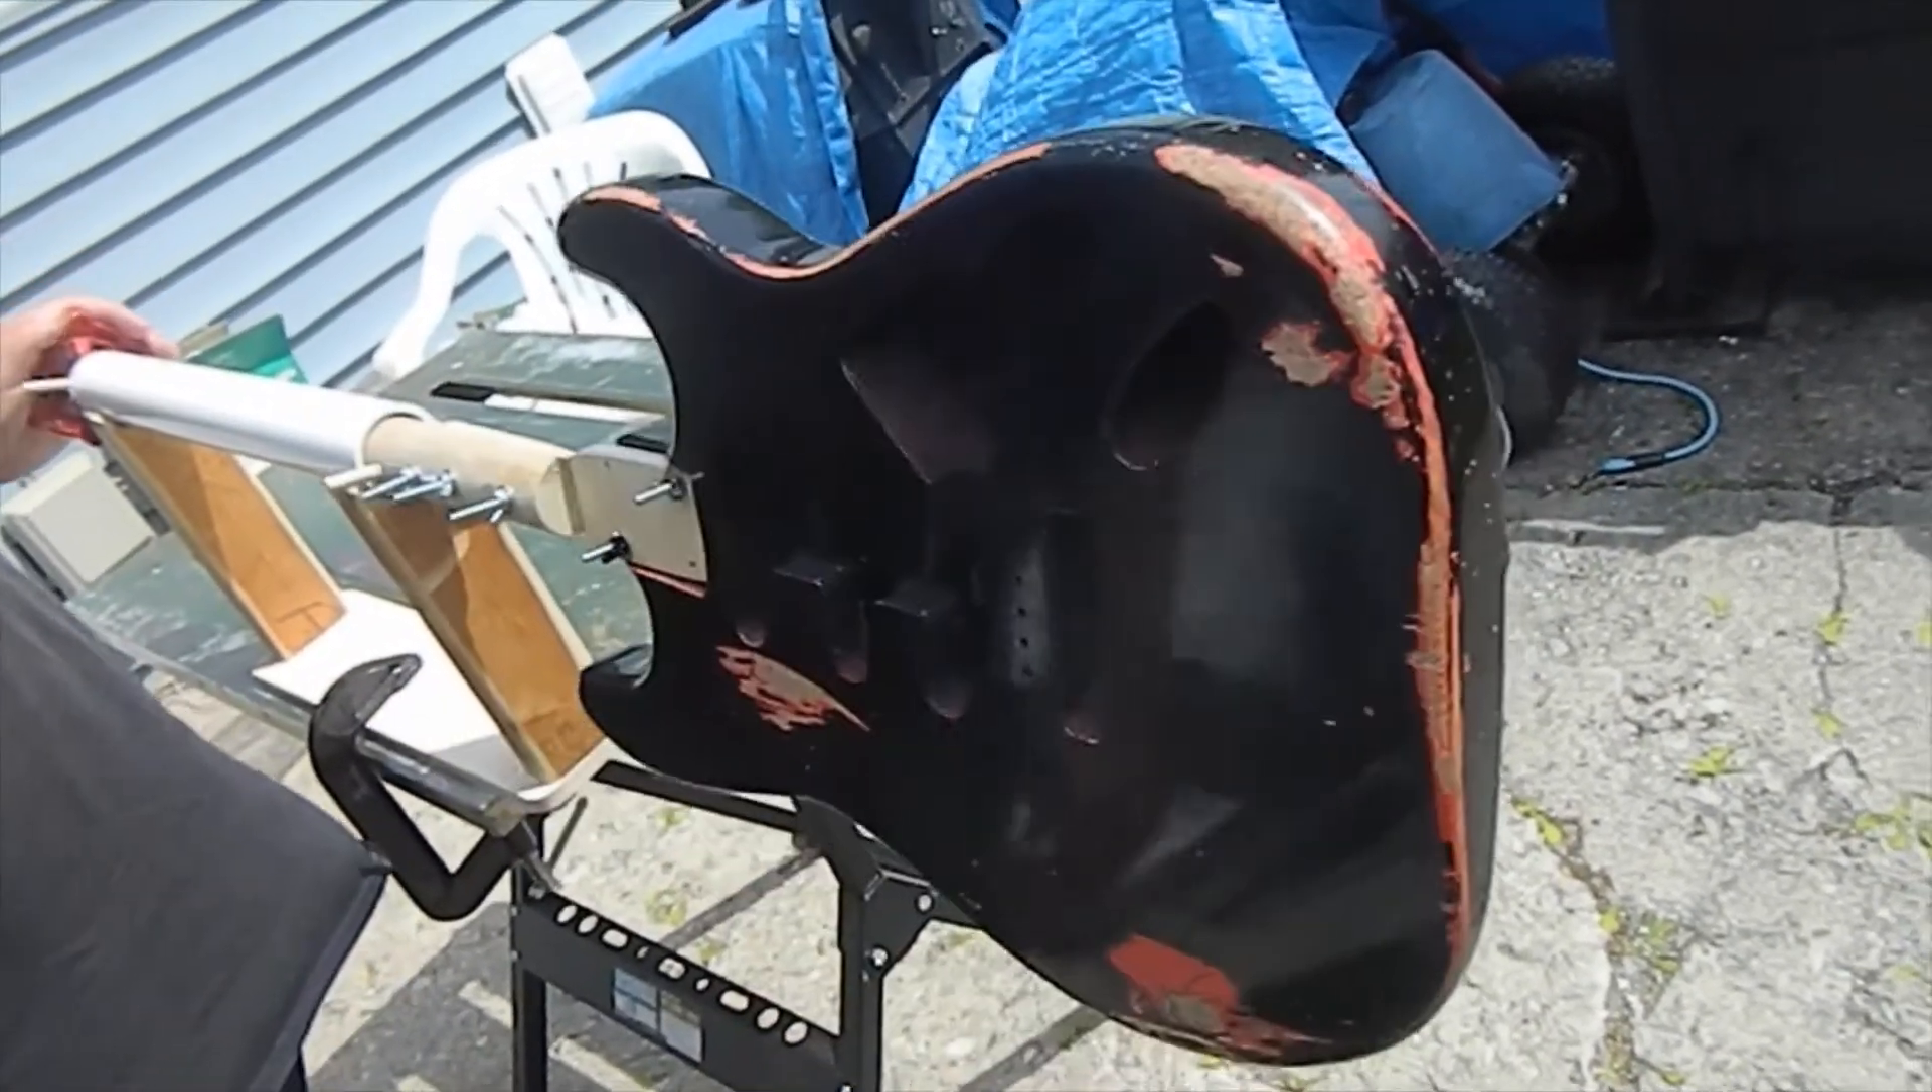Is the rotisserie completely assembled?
Yes.